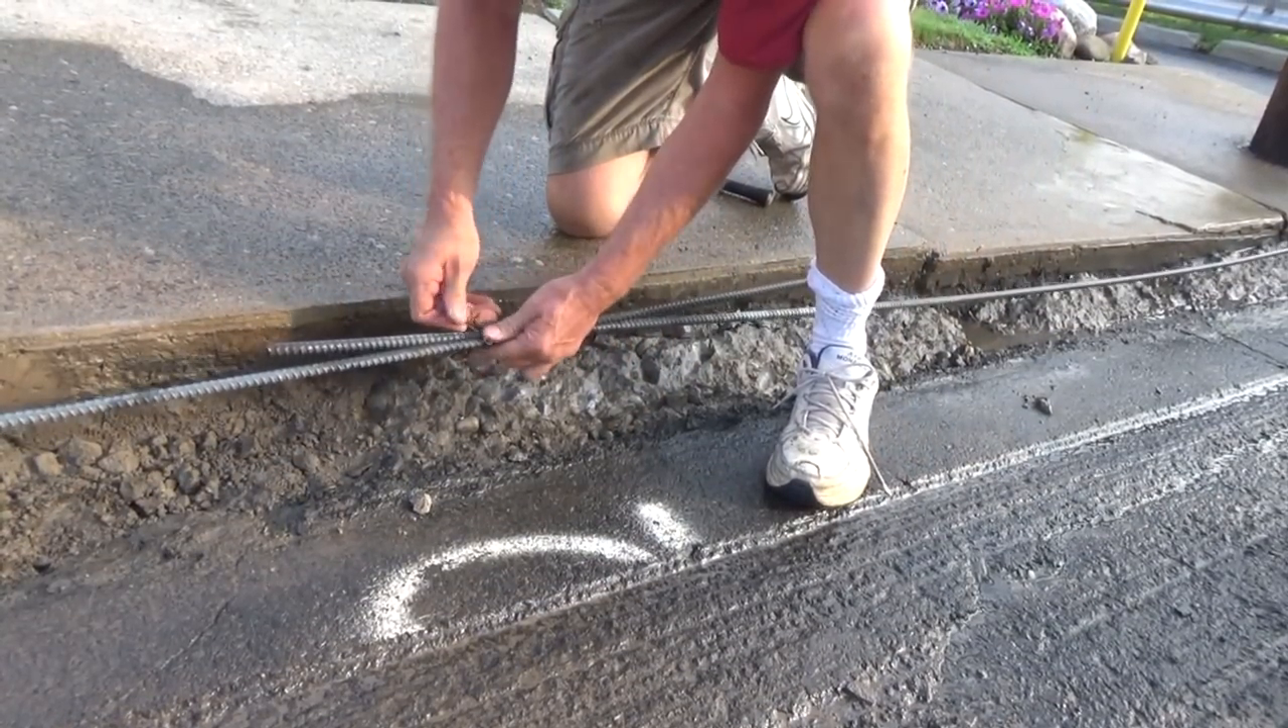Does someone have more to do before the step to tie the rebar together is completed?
Yes.